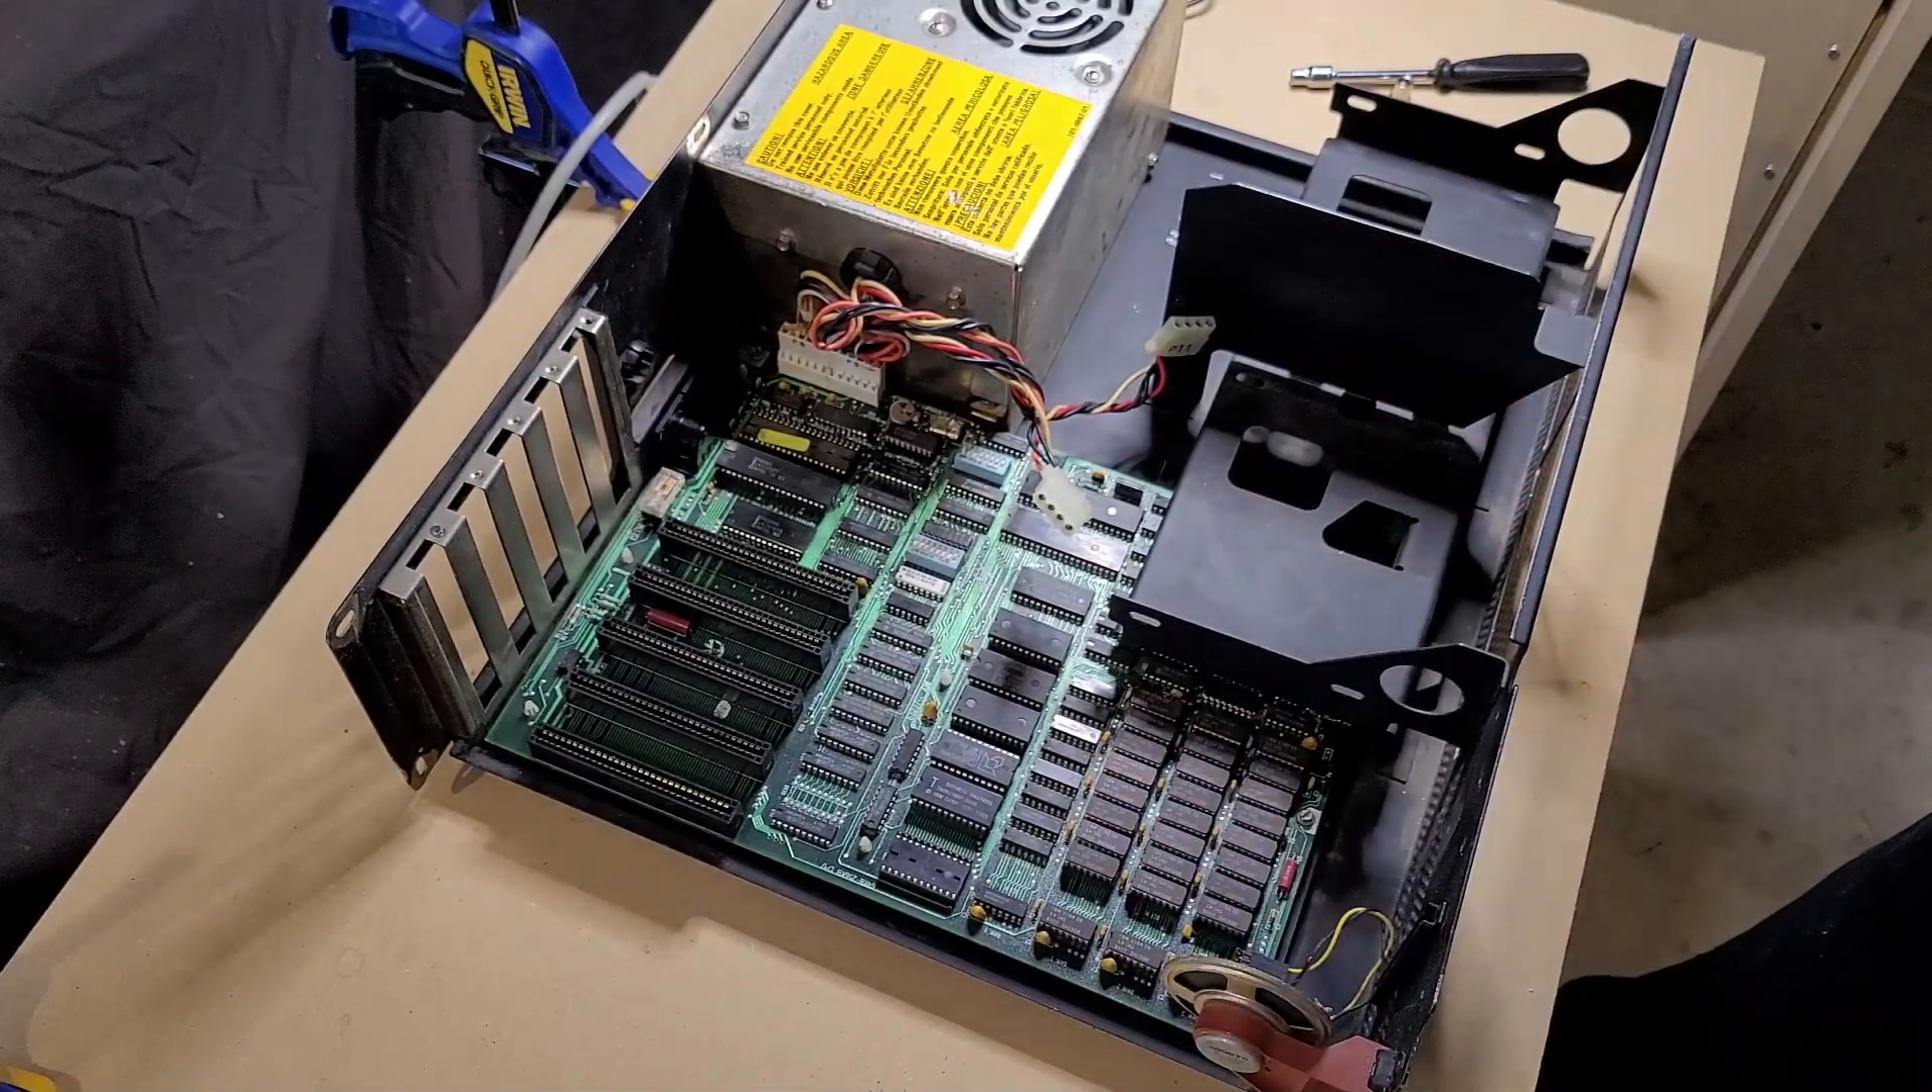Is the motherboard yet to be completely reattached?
No.